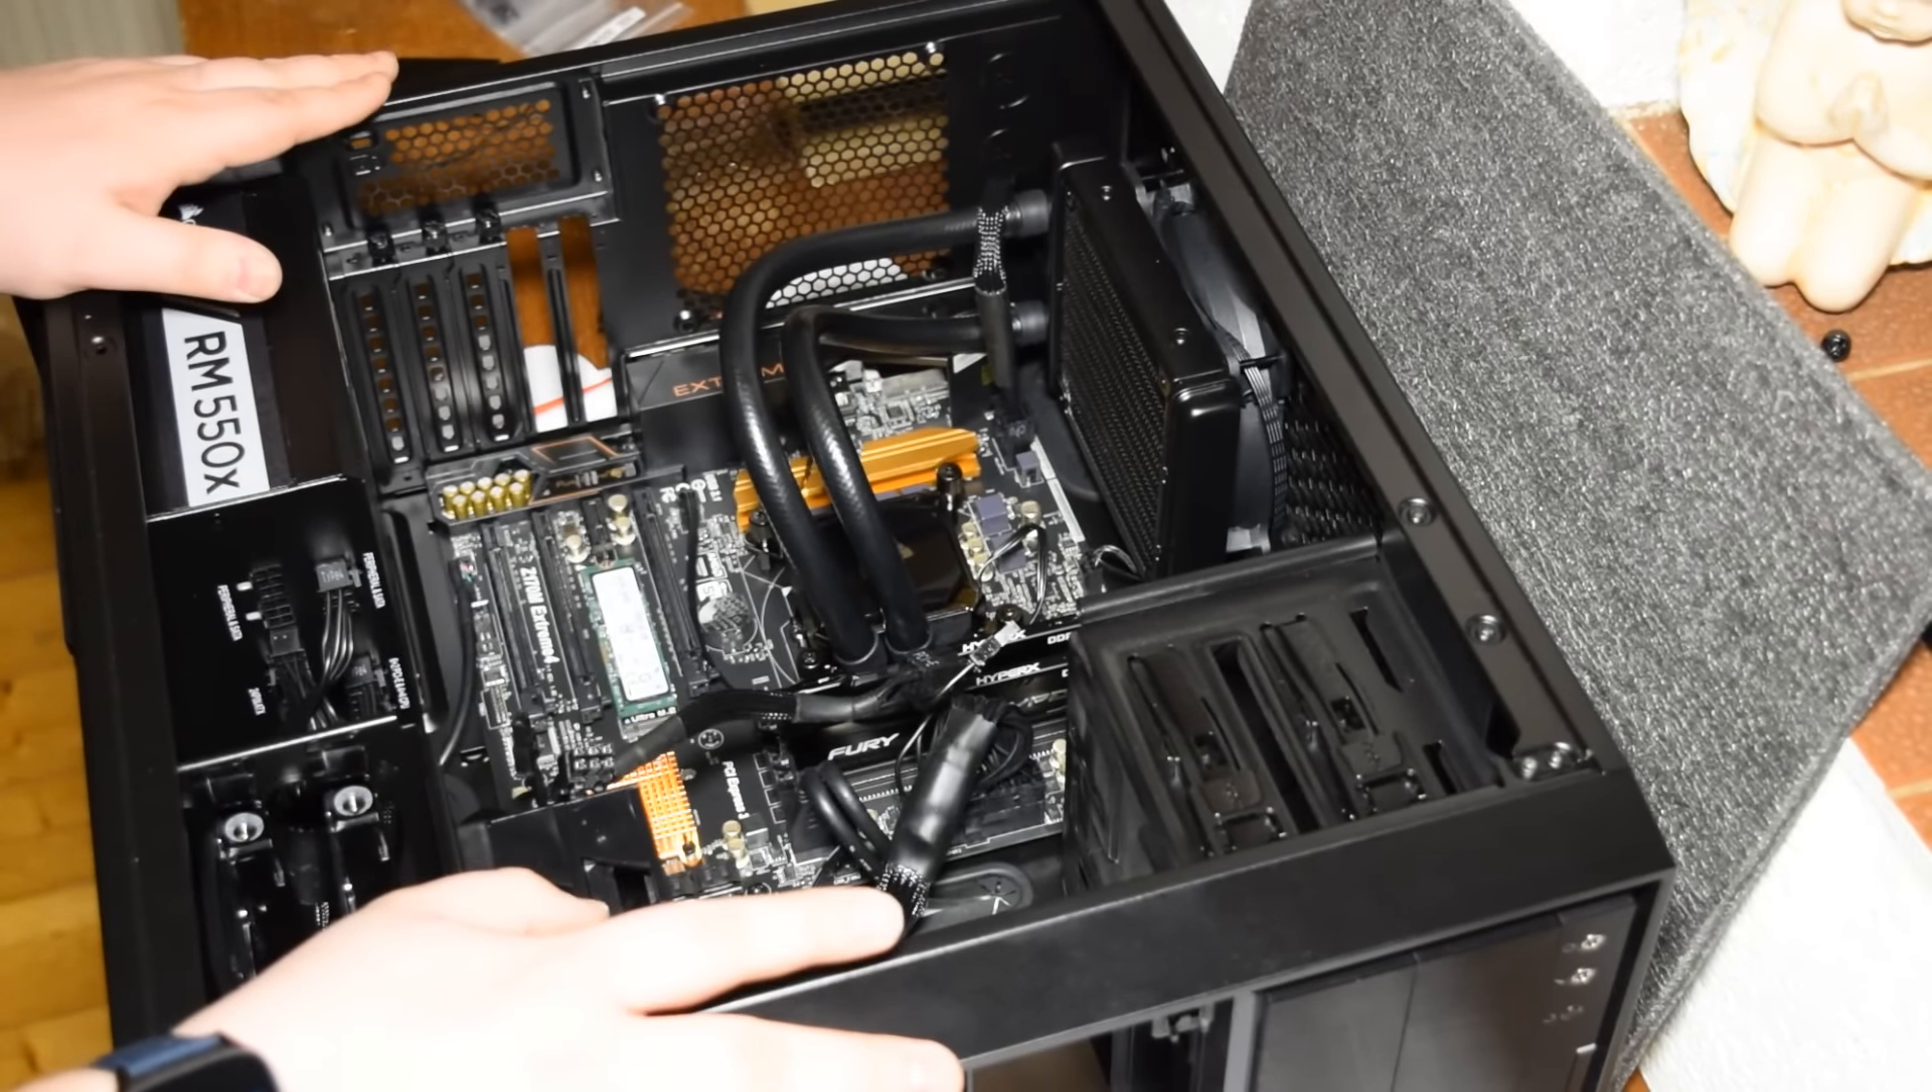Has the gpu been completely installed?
No.